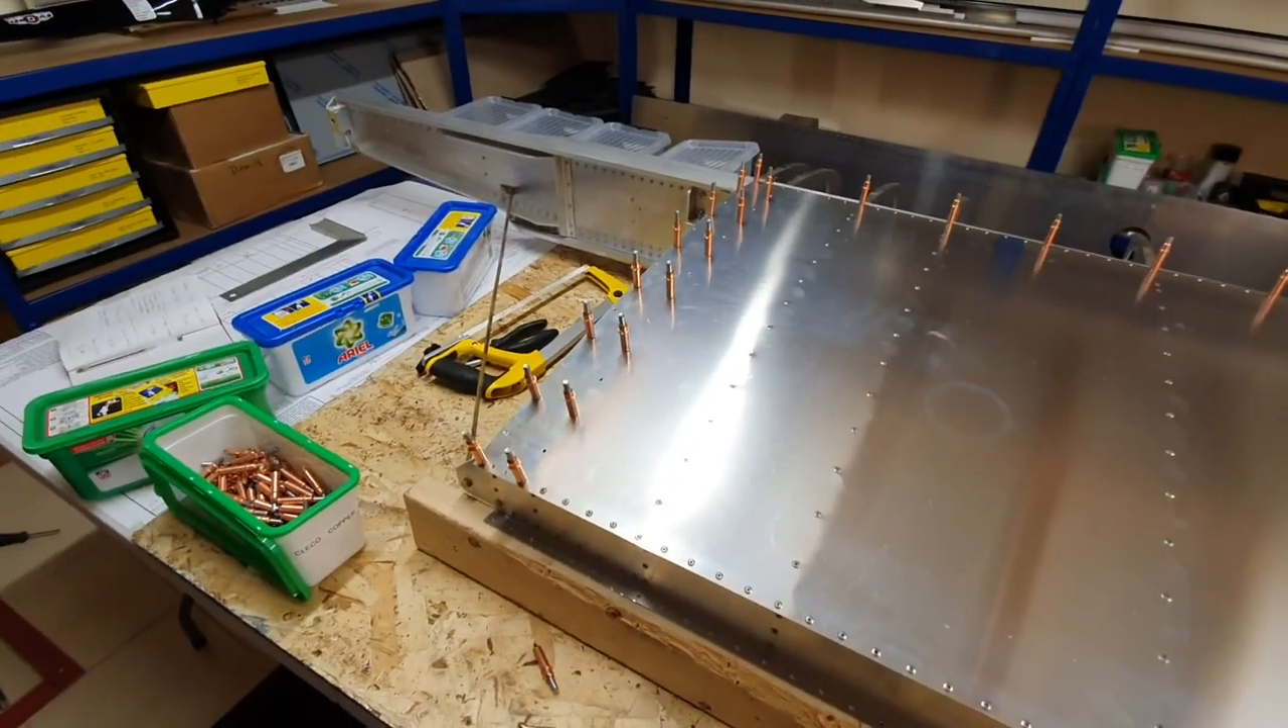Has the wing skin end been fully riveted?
No.